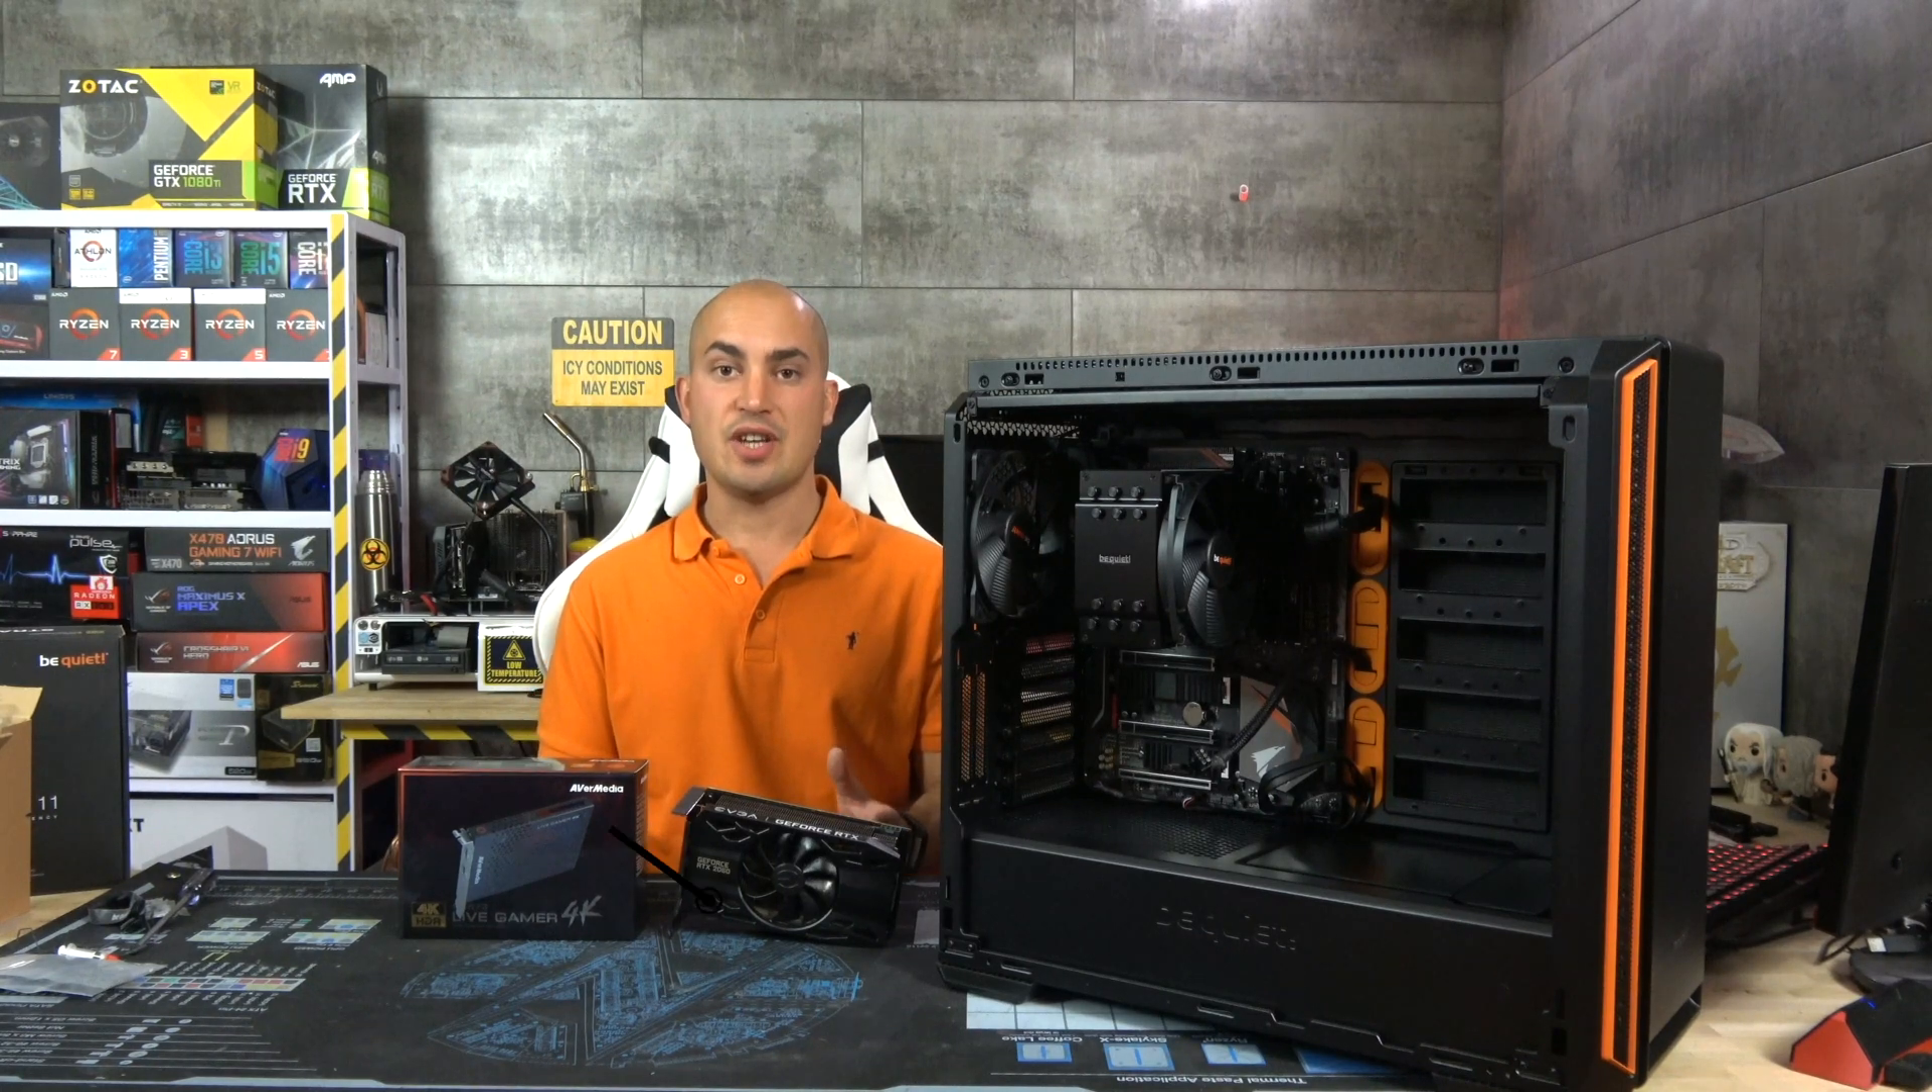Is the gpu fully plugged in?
No.